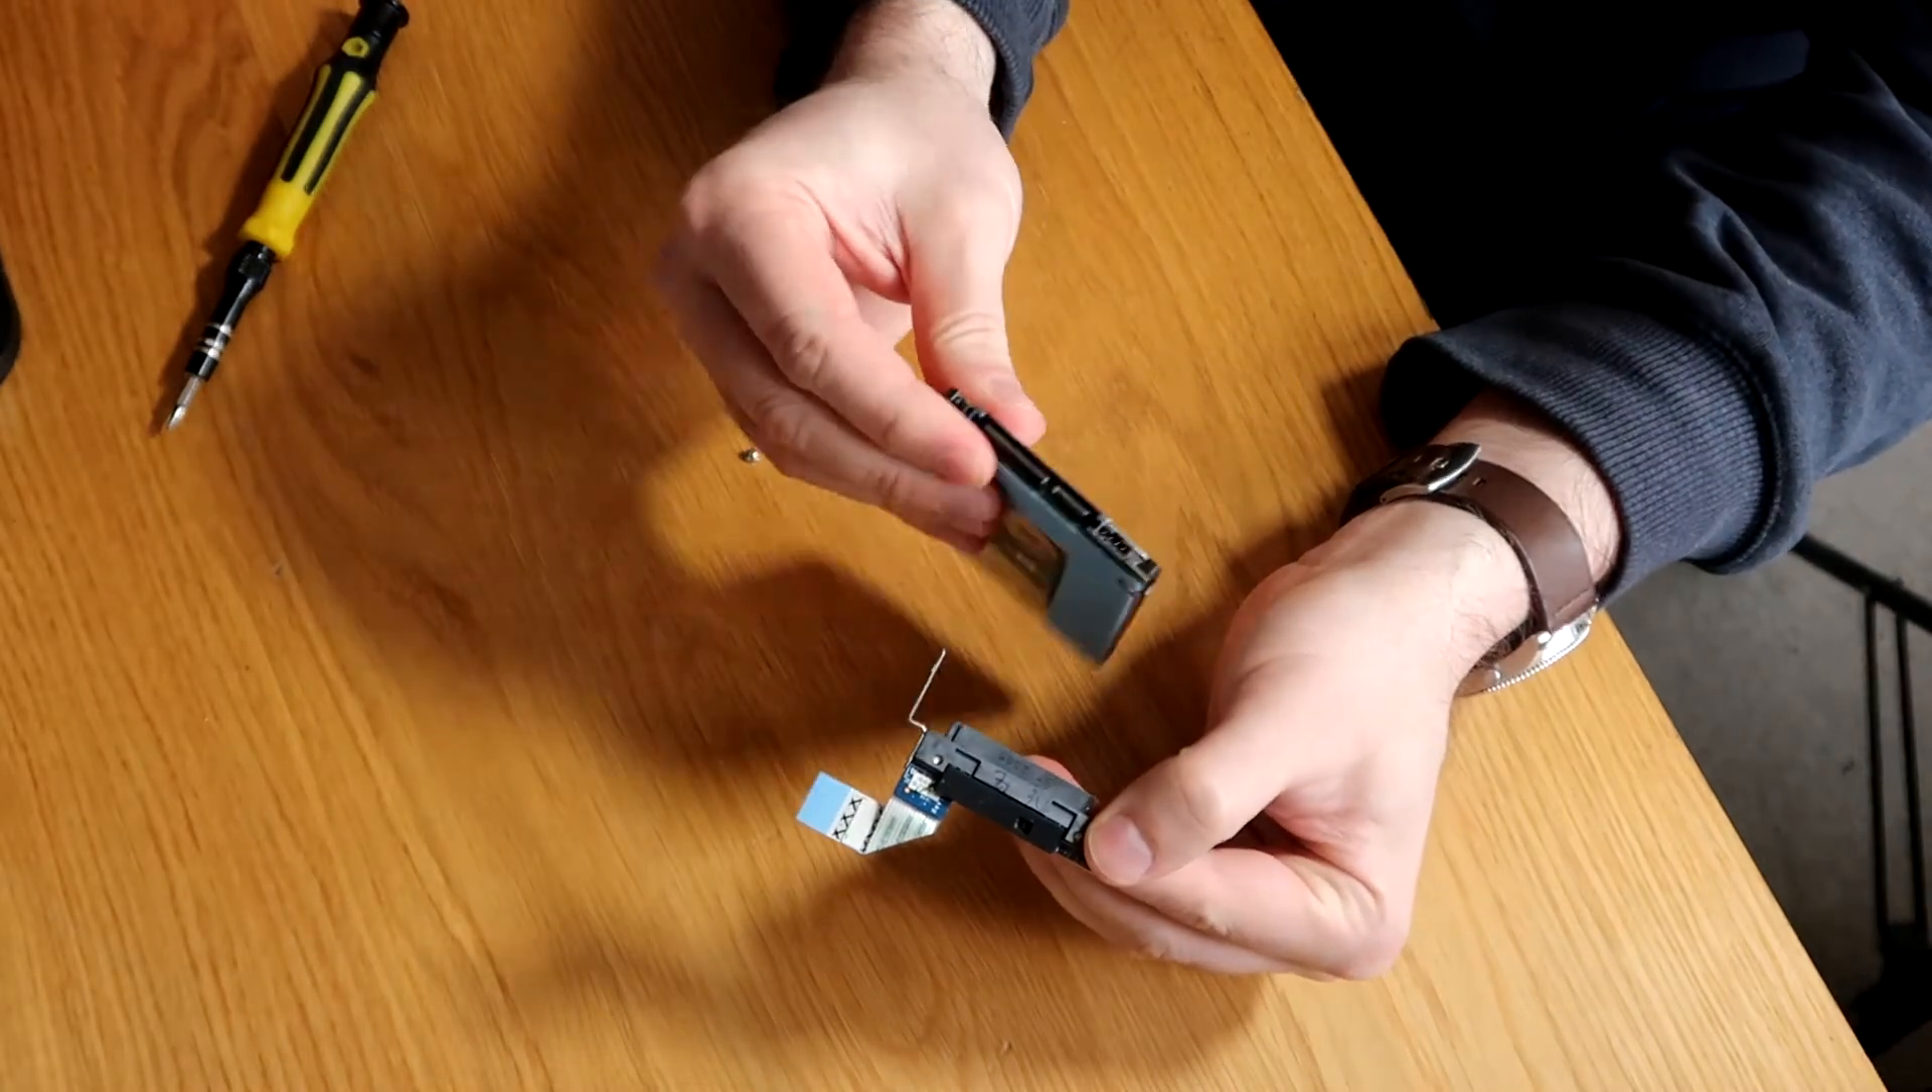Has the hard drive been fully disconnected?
Yes.